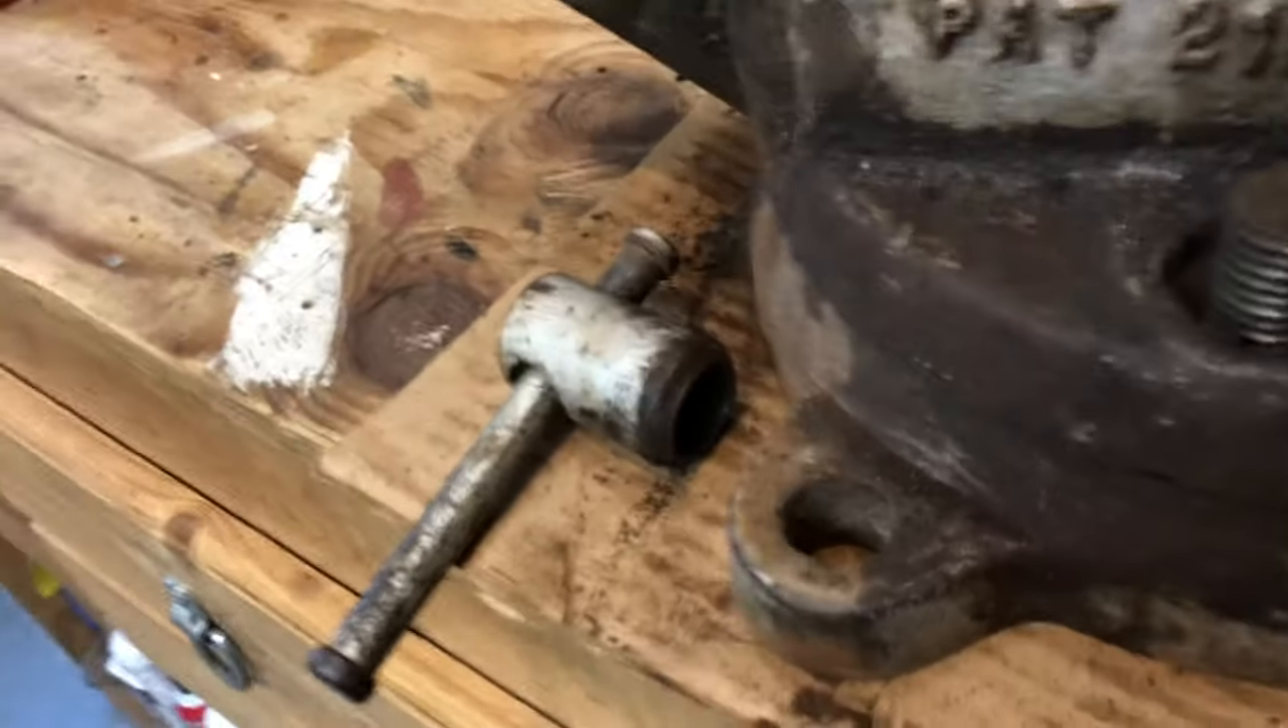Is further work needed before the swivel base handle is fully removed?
No.